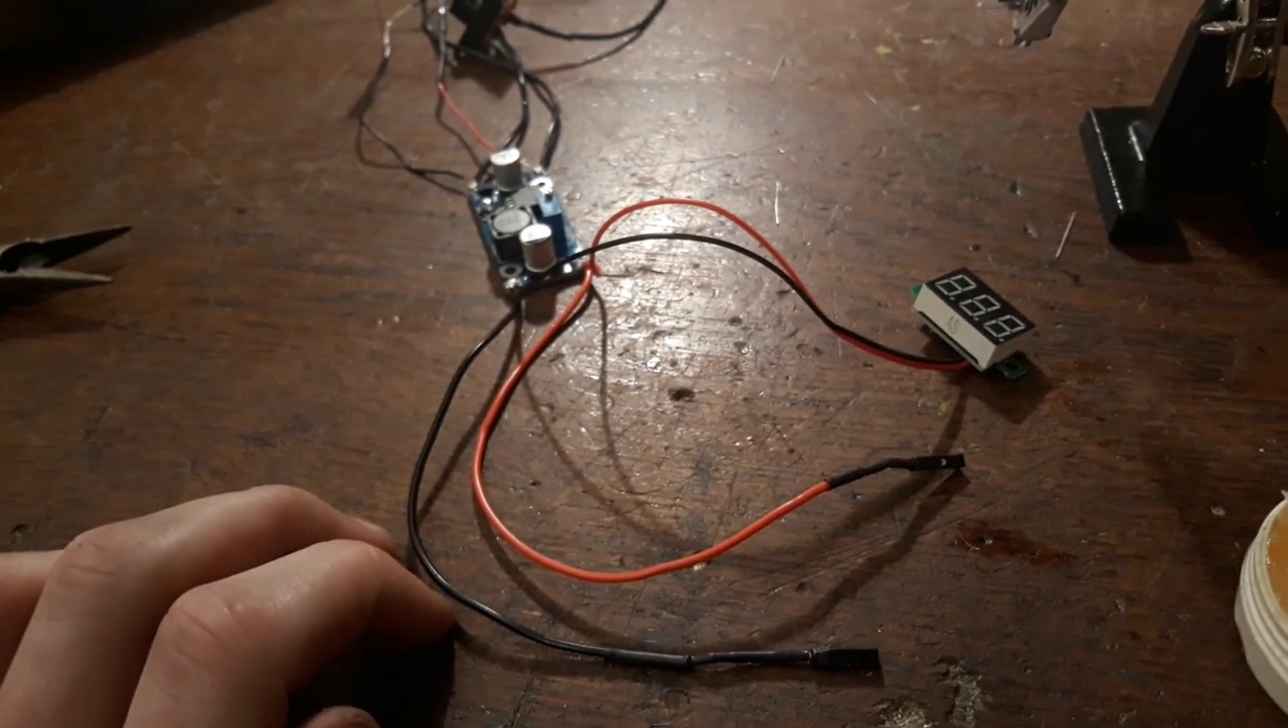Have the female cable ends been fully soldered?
Yes.